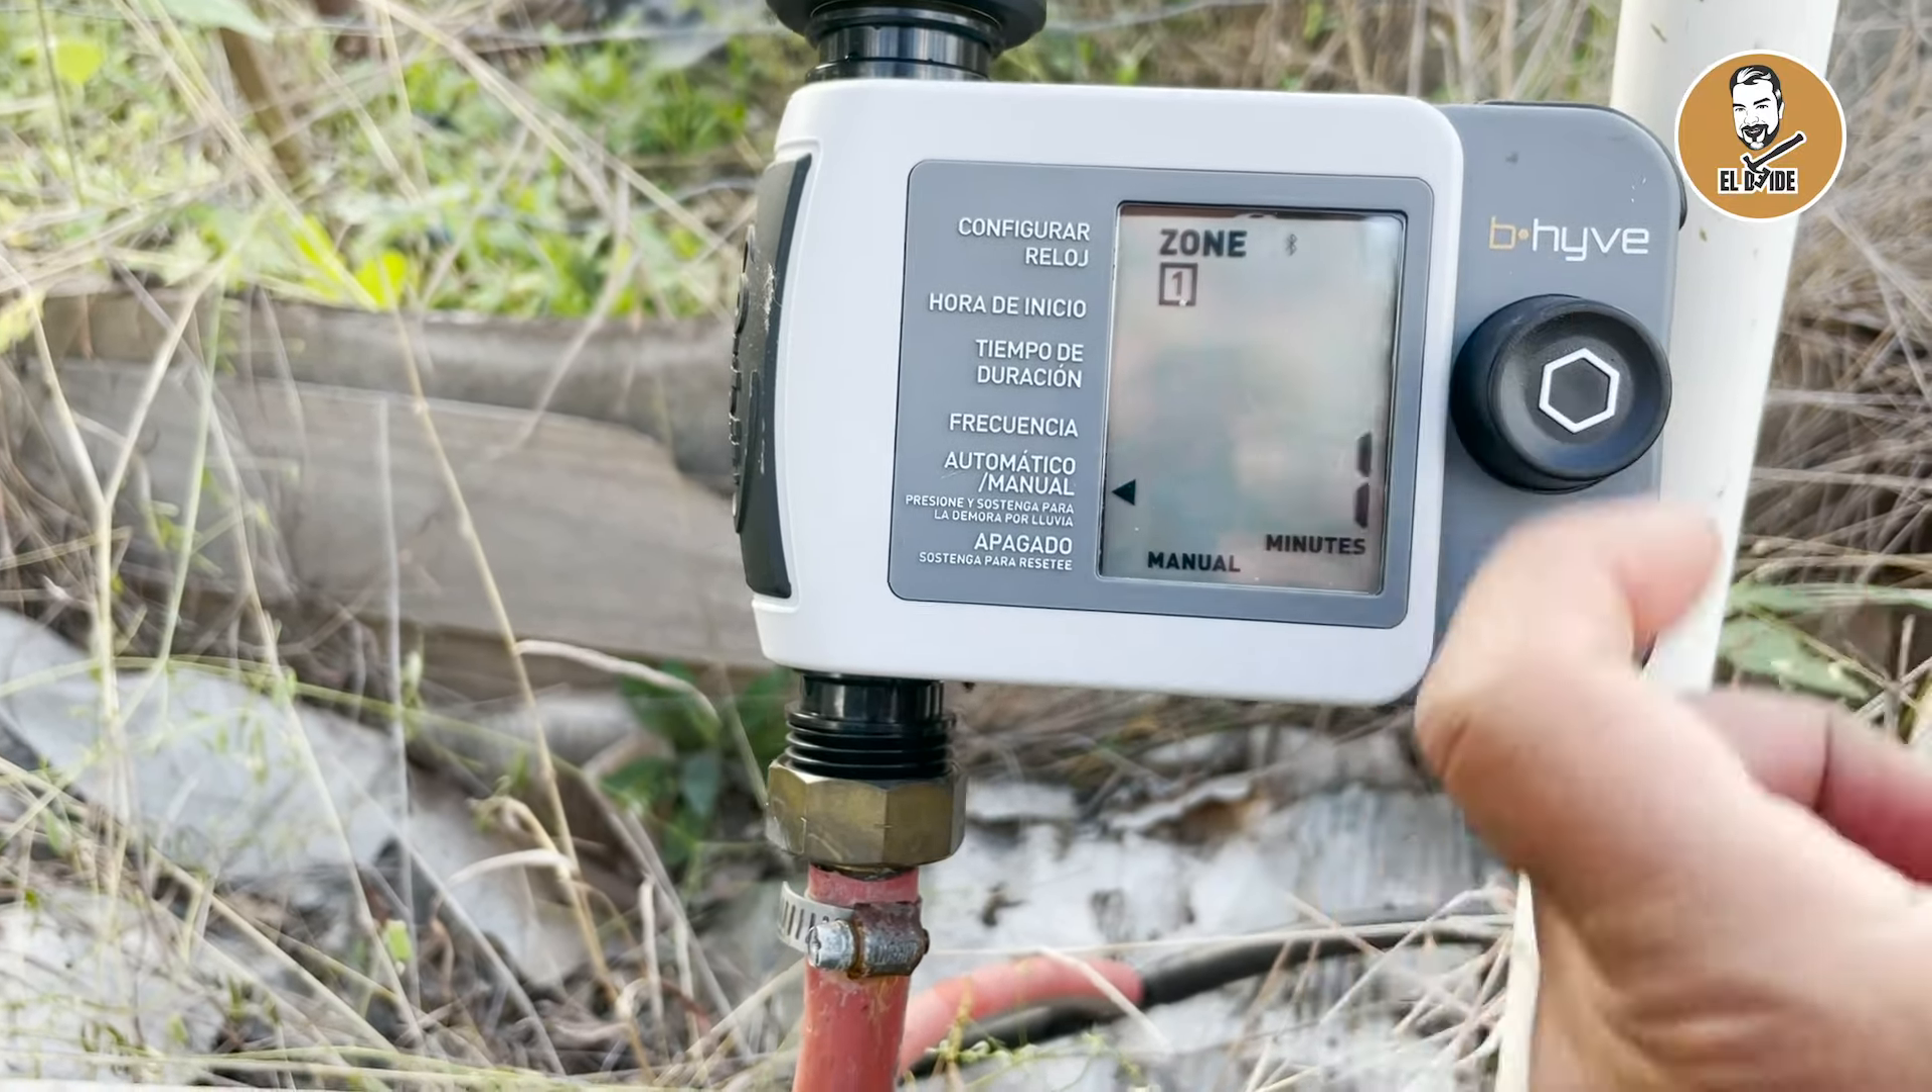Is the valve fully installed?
Yes.